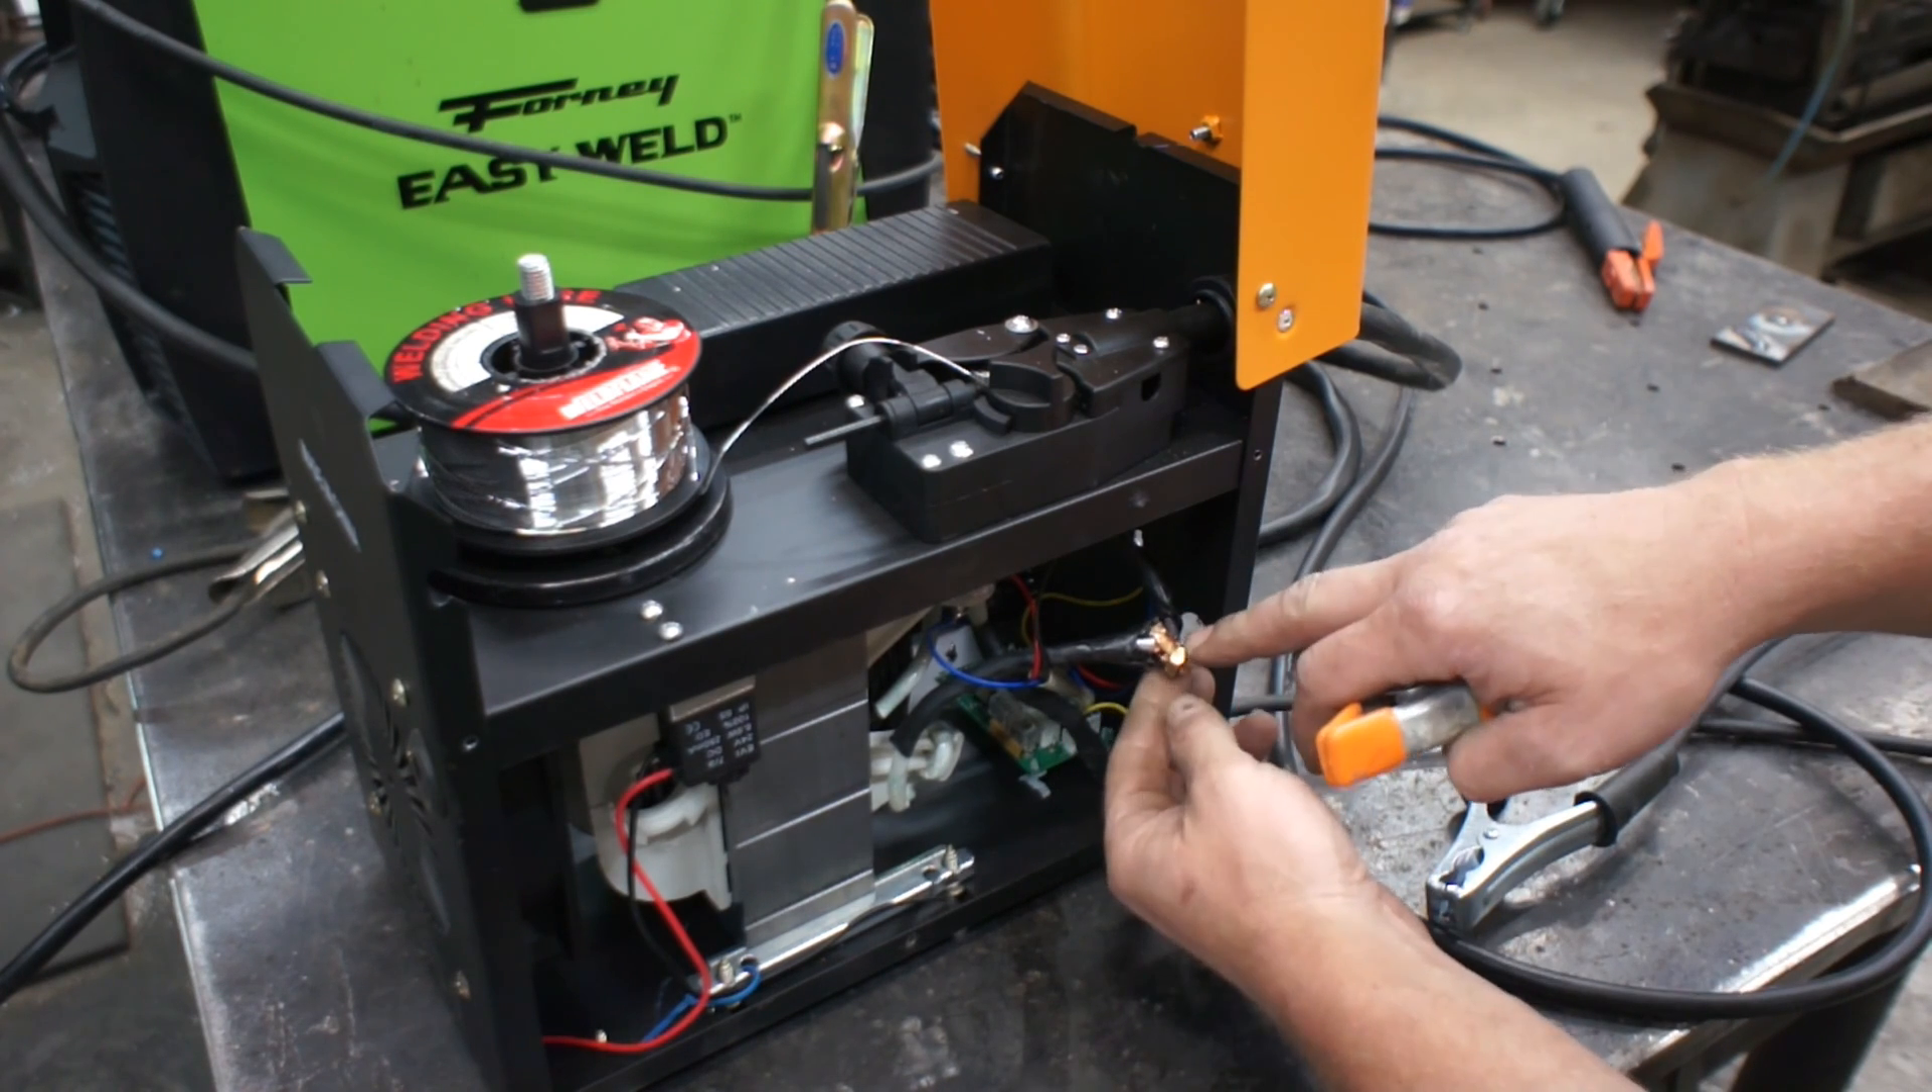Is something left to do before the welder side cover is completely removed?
No.